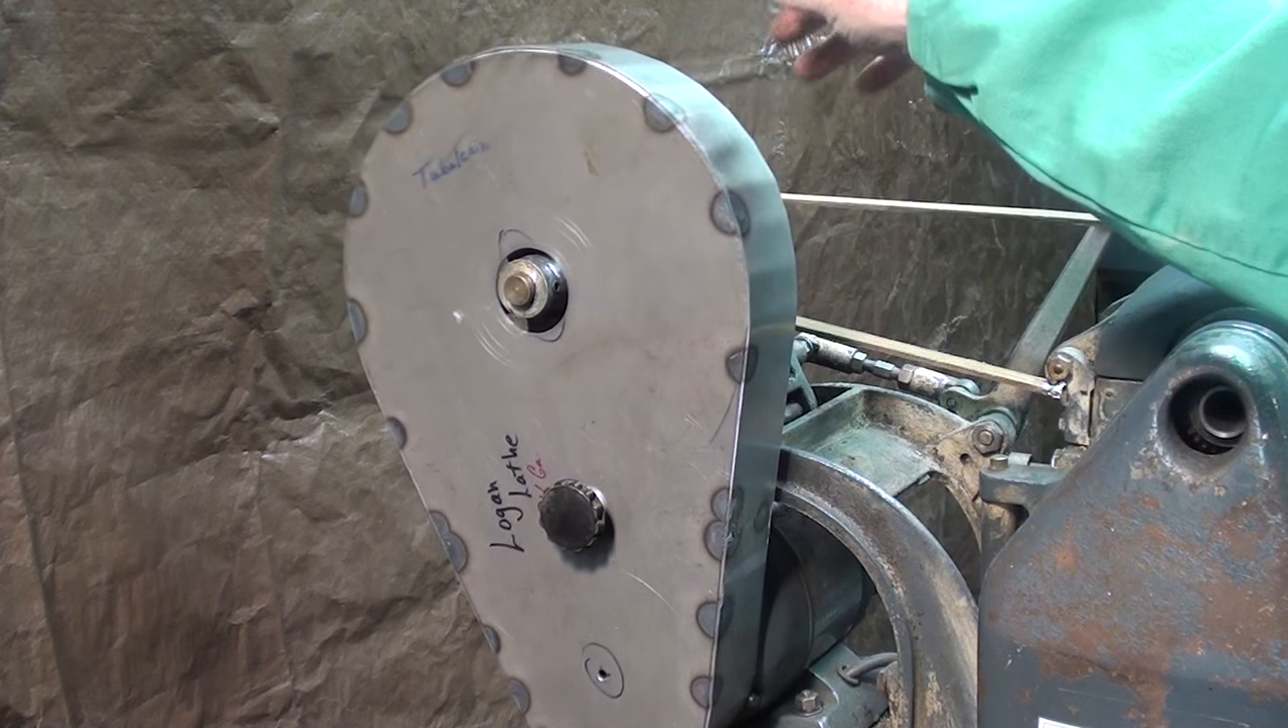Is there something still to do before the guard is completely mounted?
No.